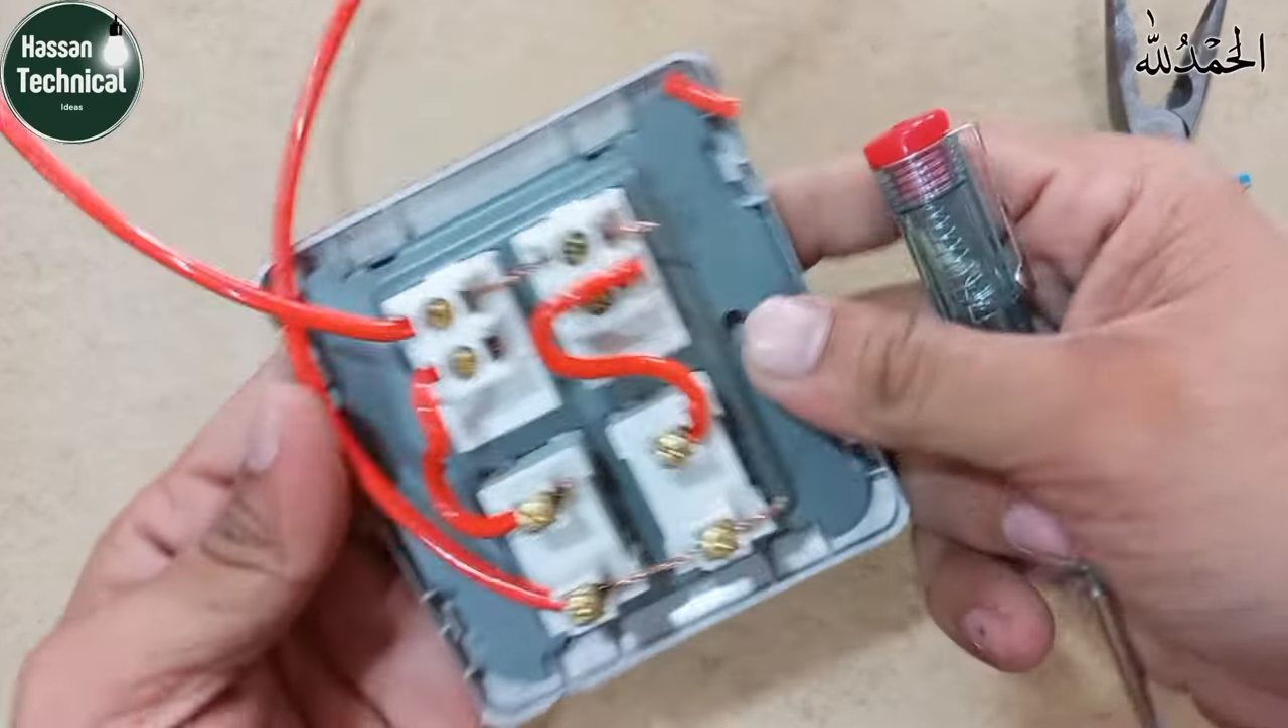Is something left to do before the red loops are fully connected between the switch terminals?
No.